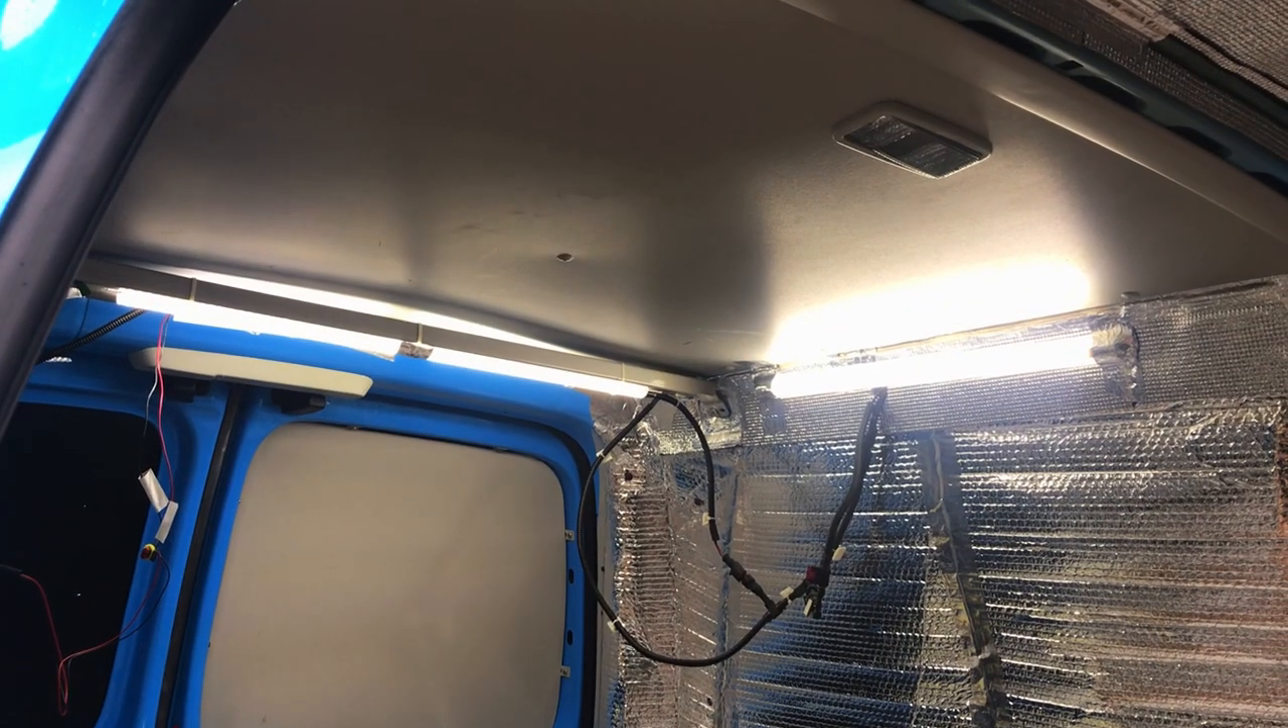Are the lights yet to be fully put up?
No.